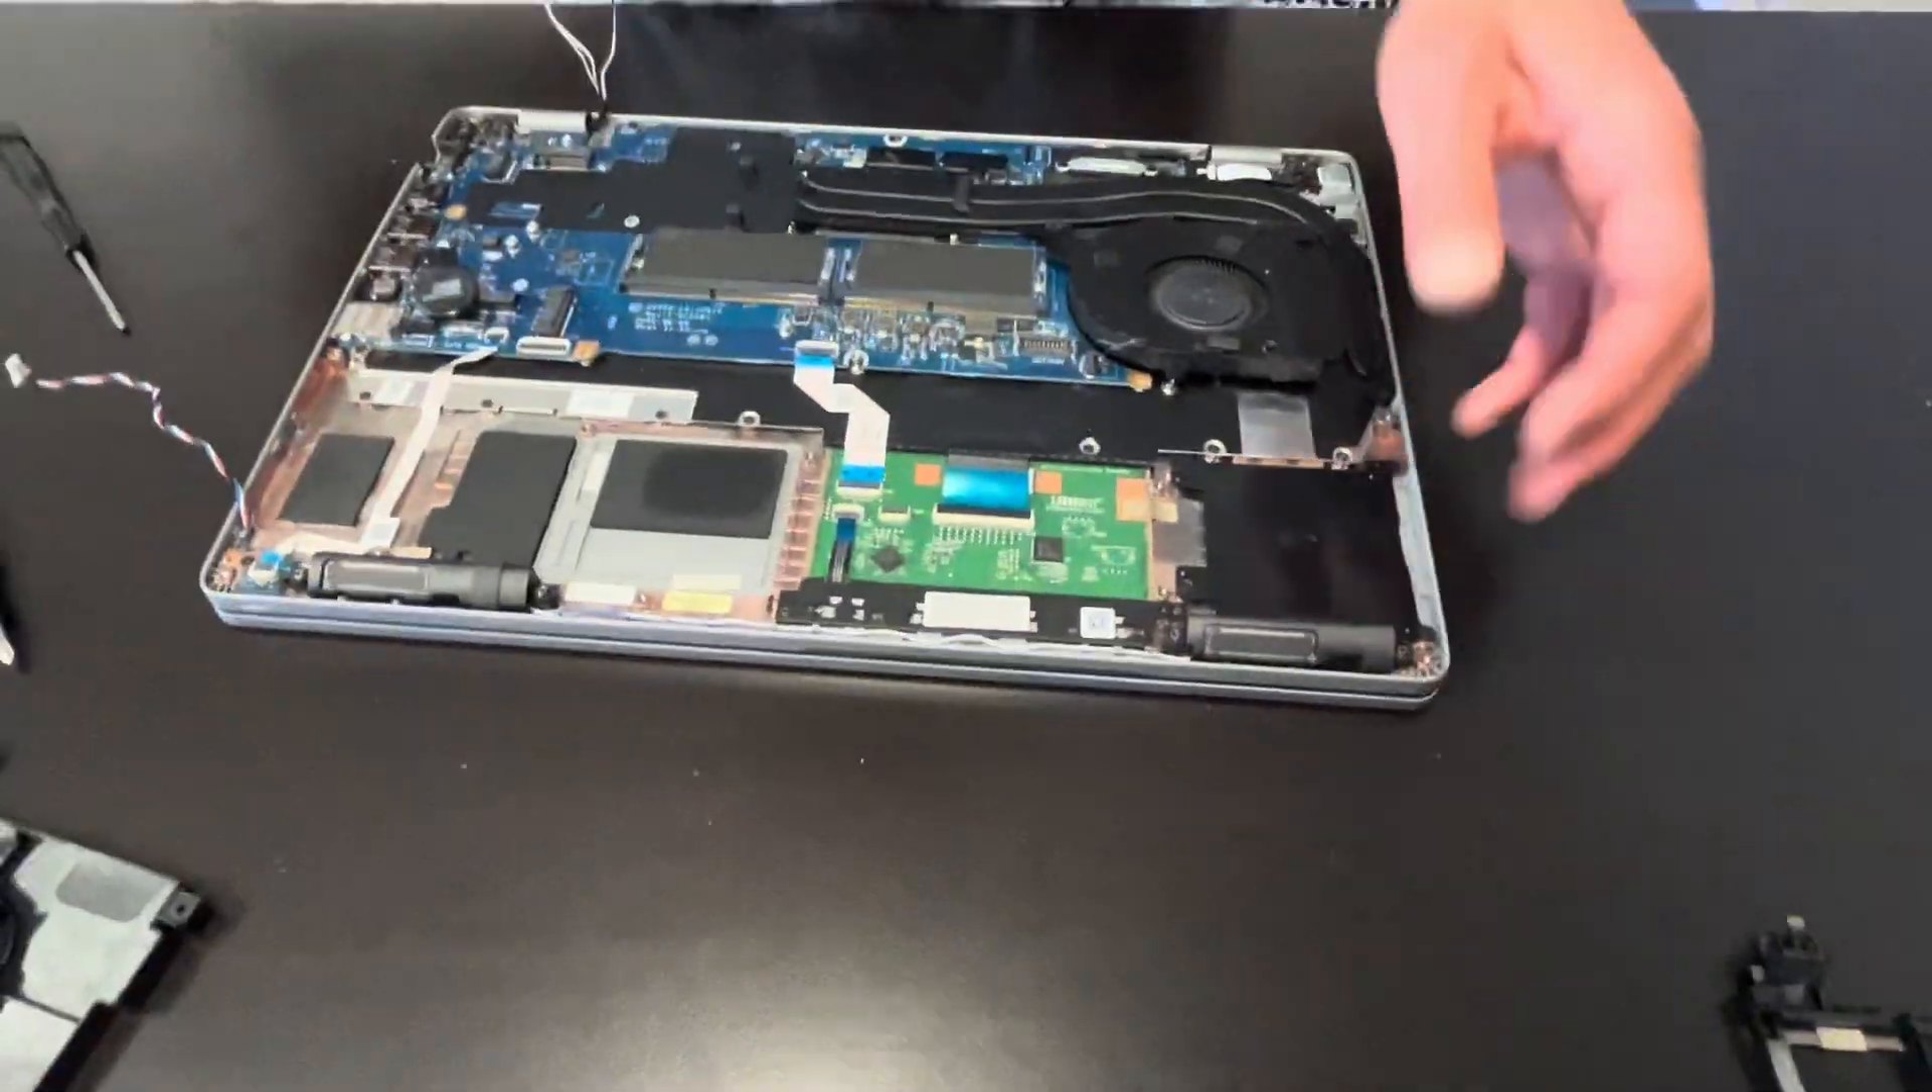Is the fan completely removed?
No.